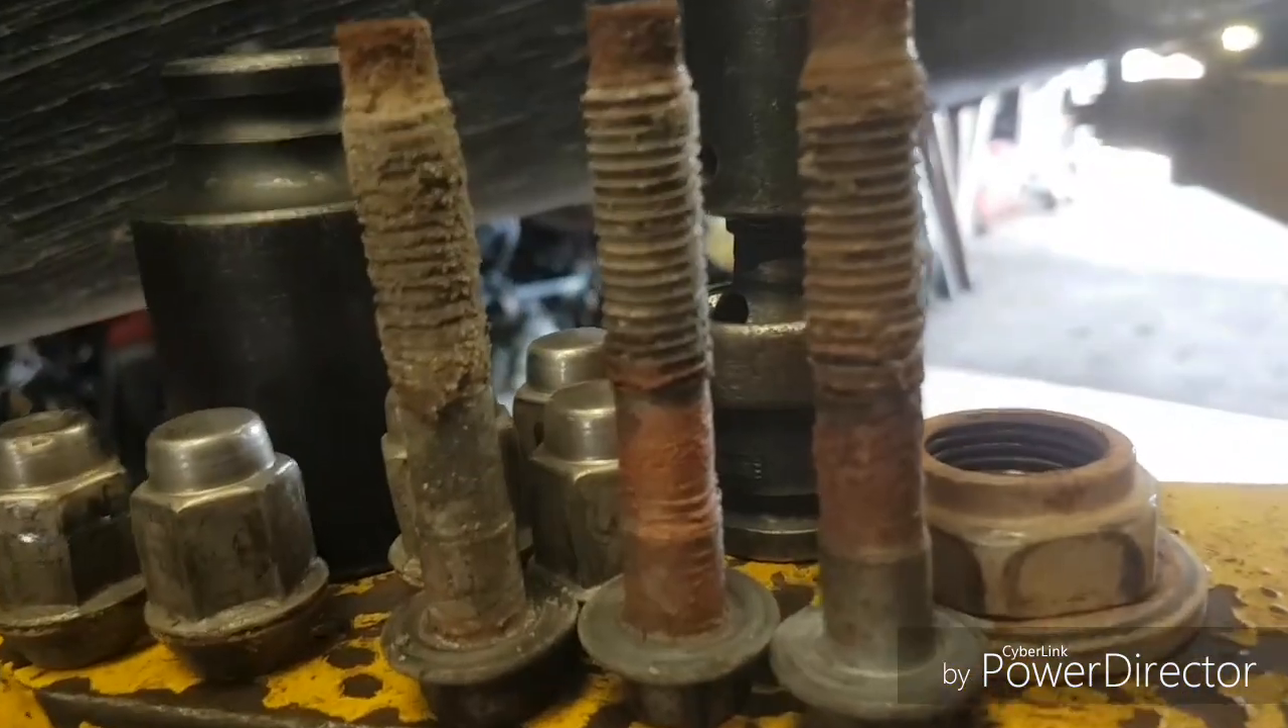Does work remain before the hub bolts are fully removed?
No.